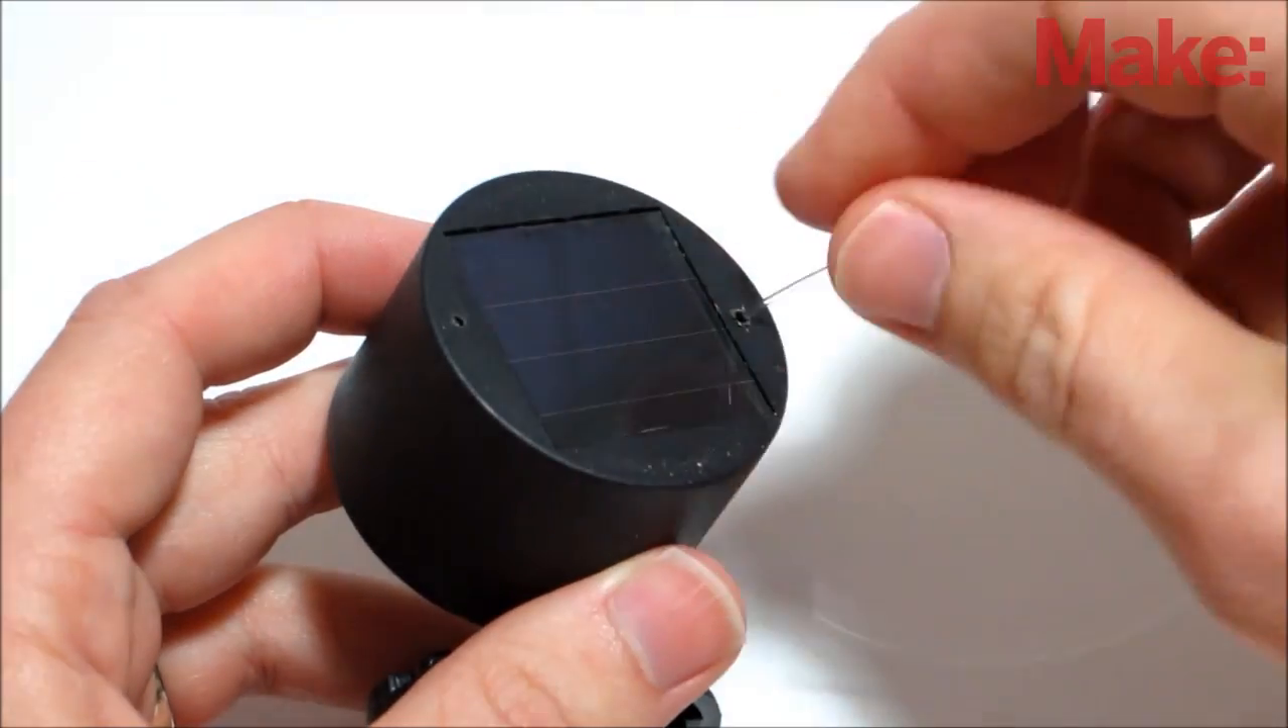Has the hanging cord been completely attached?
No.